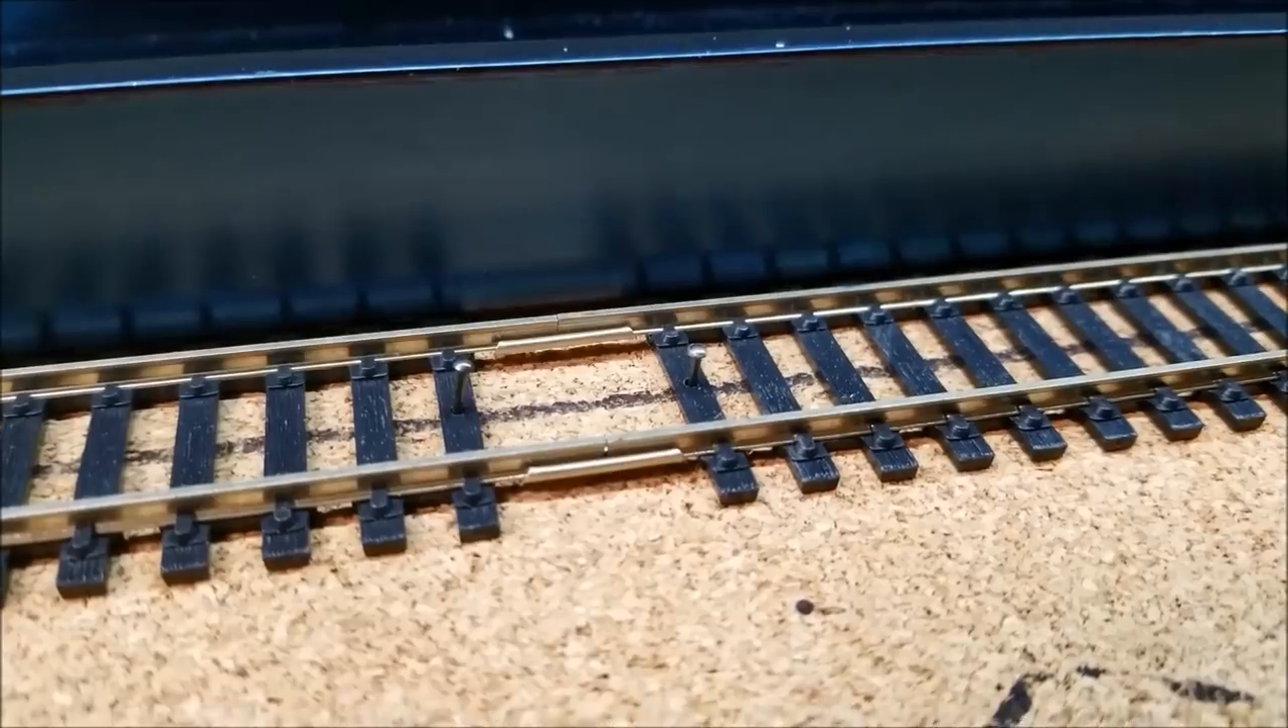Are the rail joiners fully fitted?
Yes.